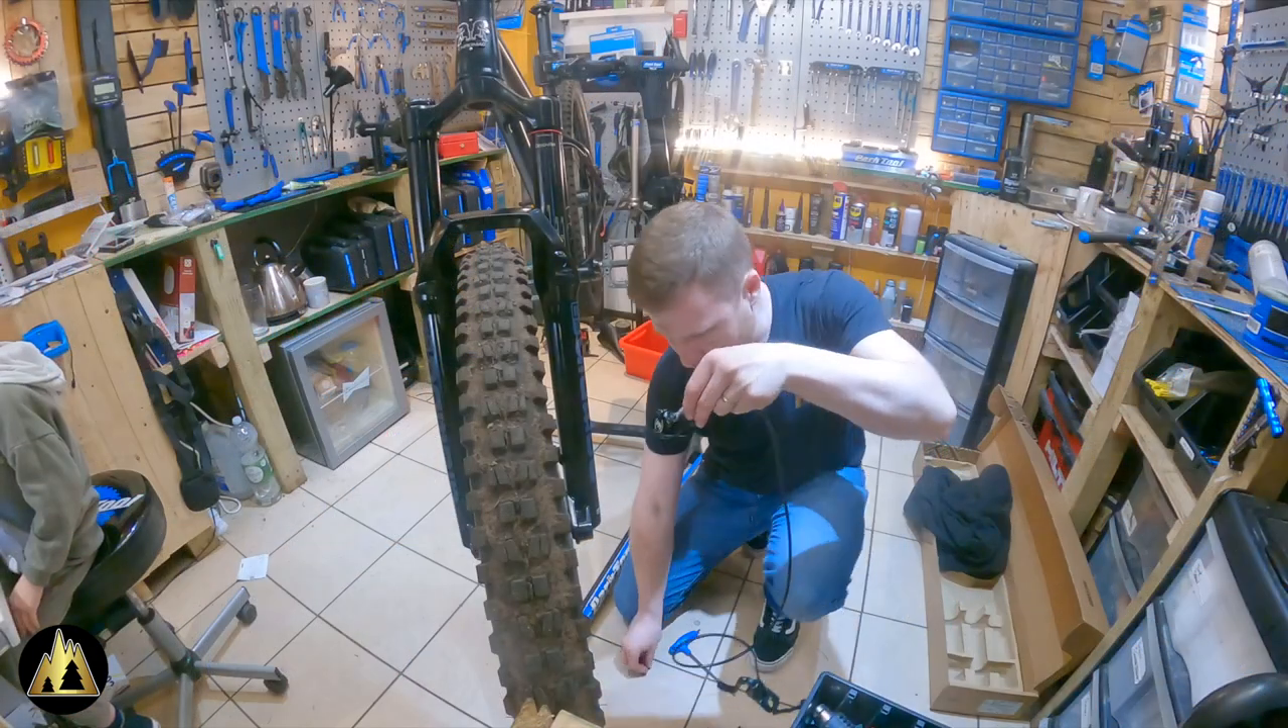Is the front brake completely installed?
No.